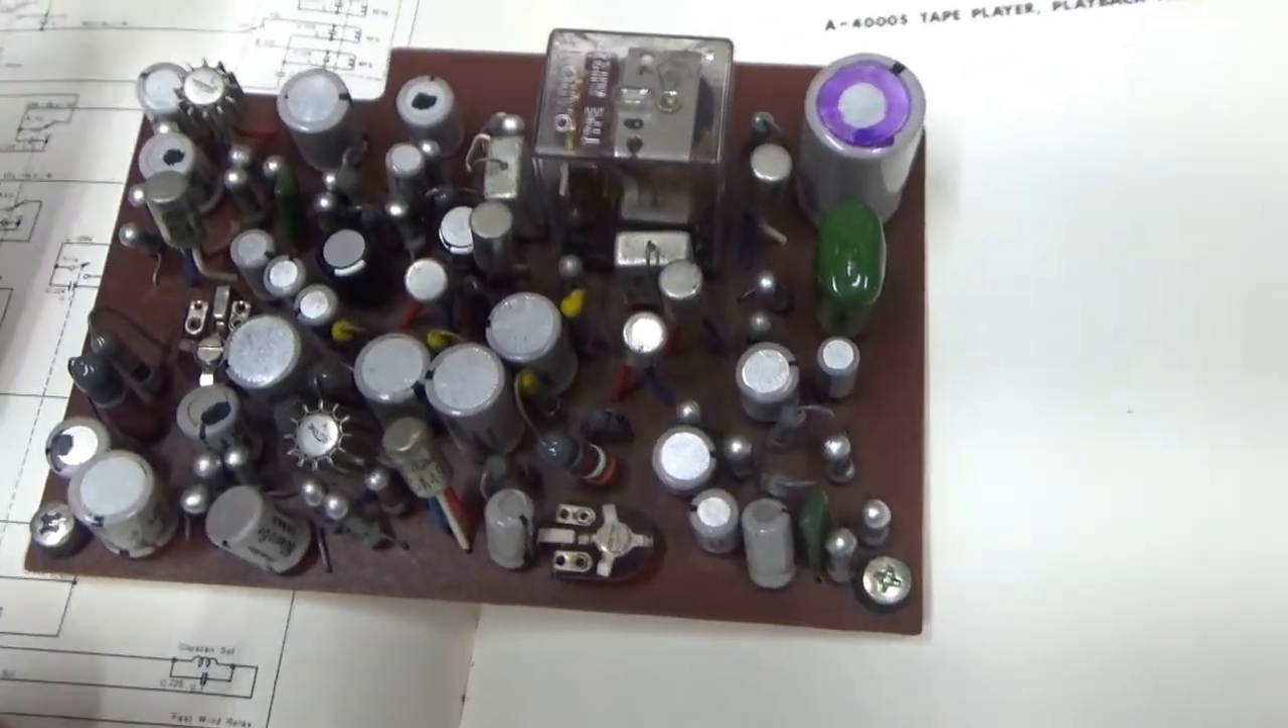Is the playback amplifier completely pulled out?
Yes.